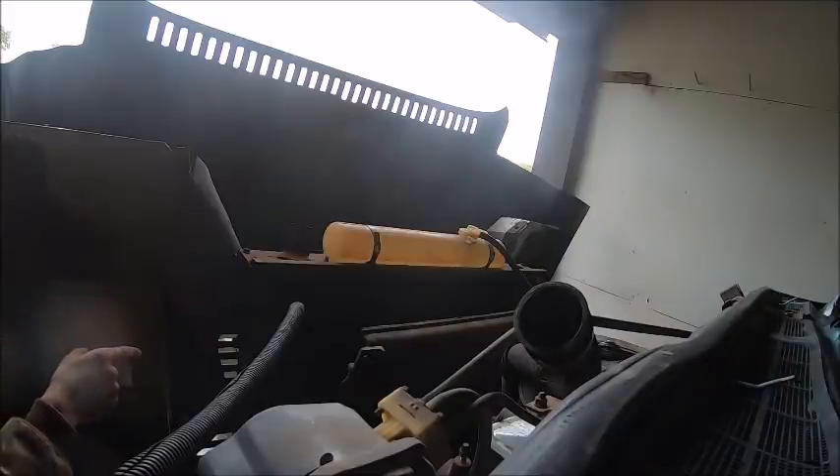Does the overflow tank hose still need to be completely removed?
Yes.